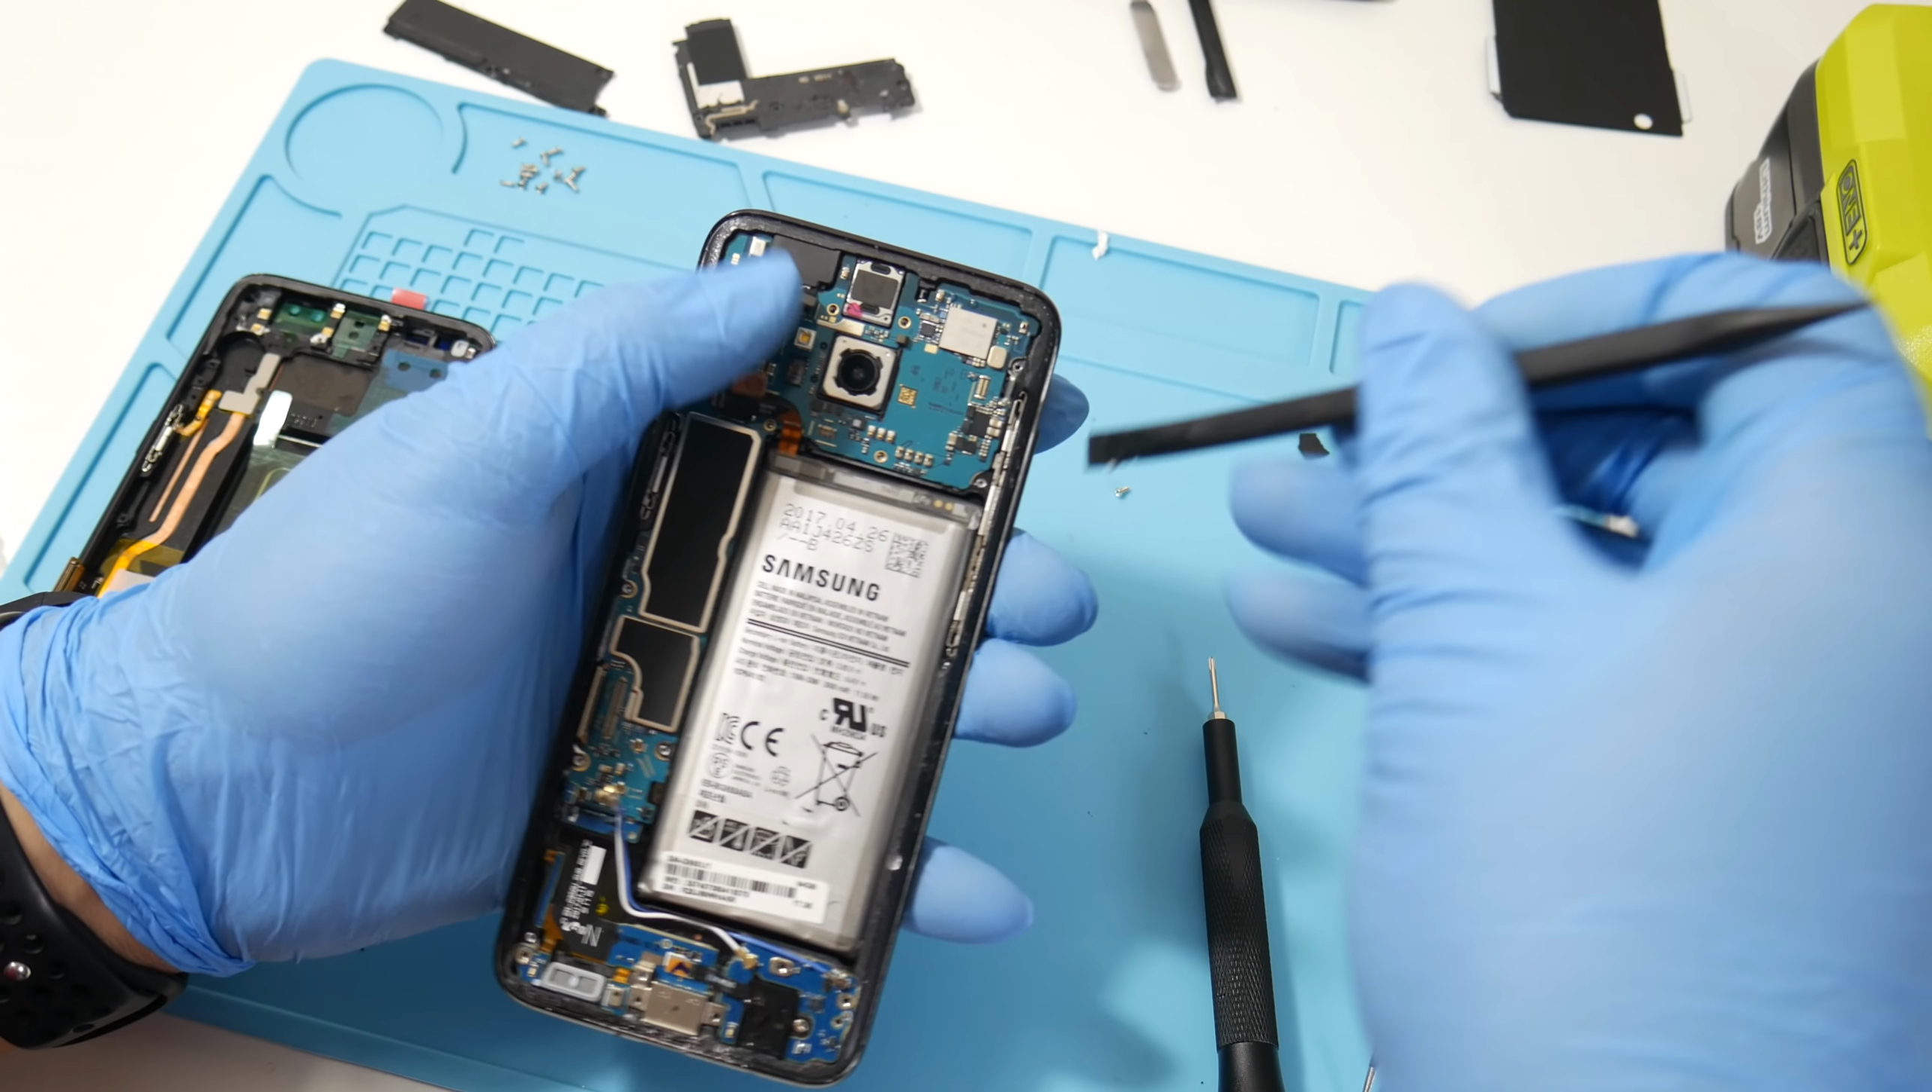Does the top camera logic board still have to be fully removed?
Yes.